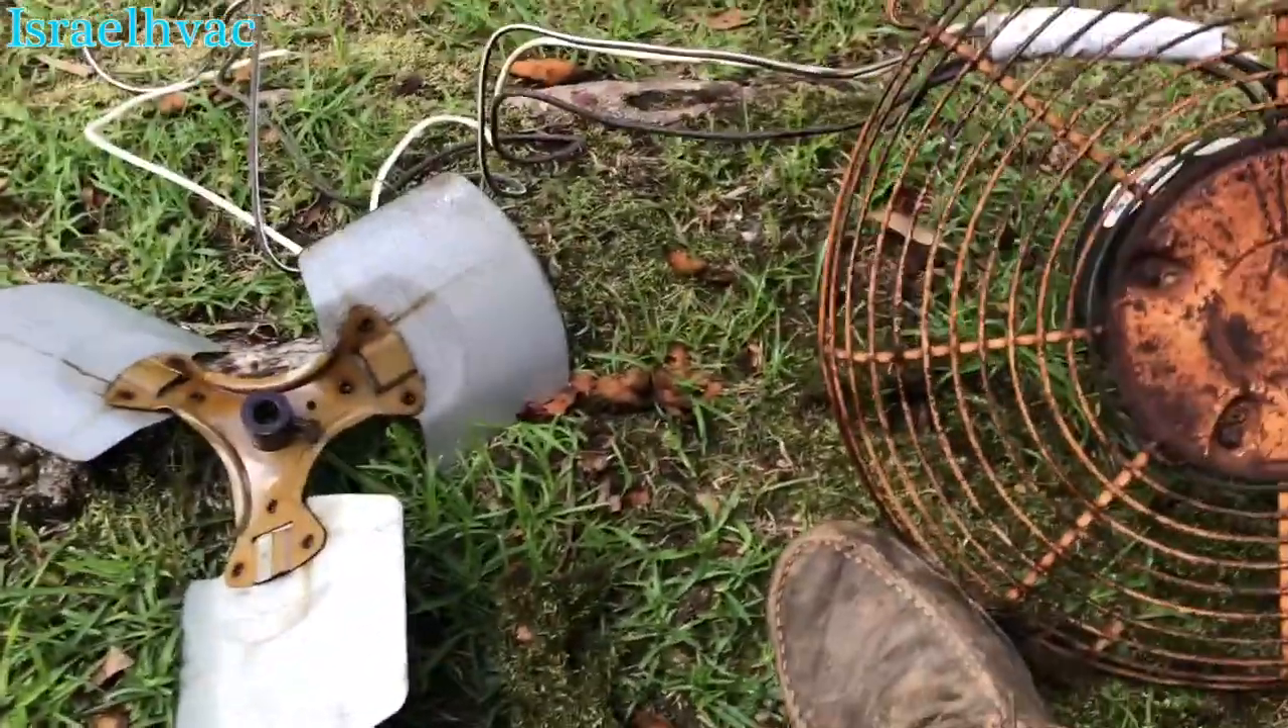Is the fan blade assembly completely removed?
Yes.